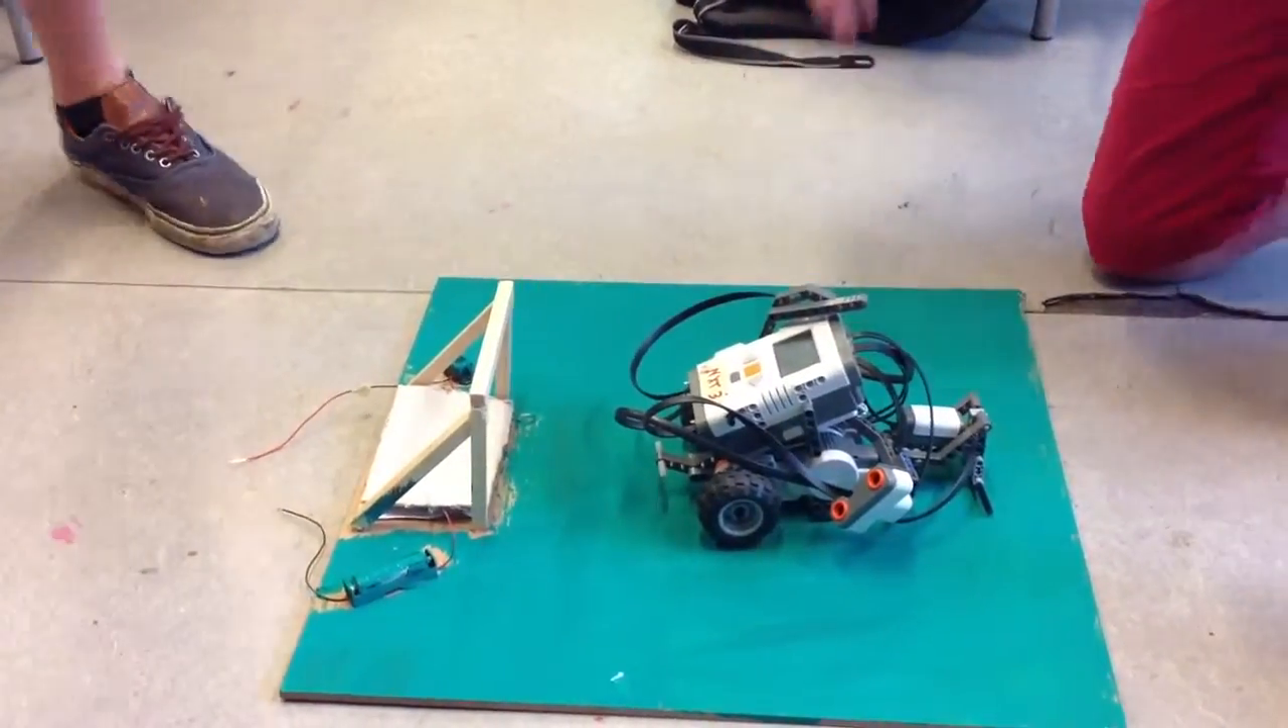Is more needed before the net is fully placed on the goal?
Yes.